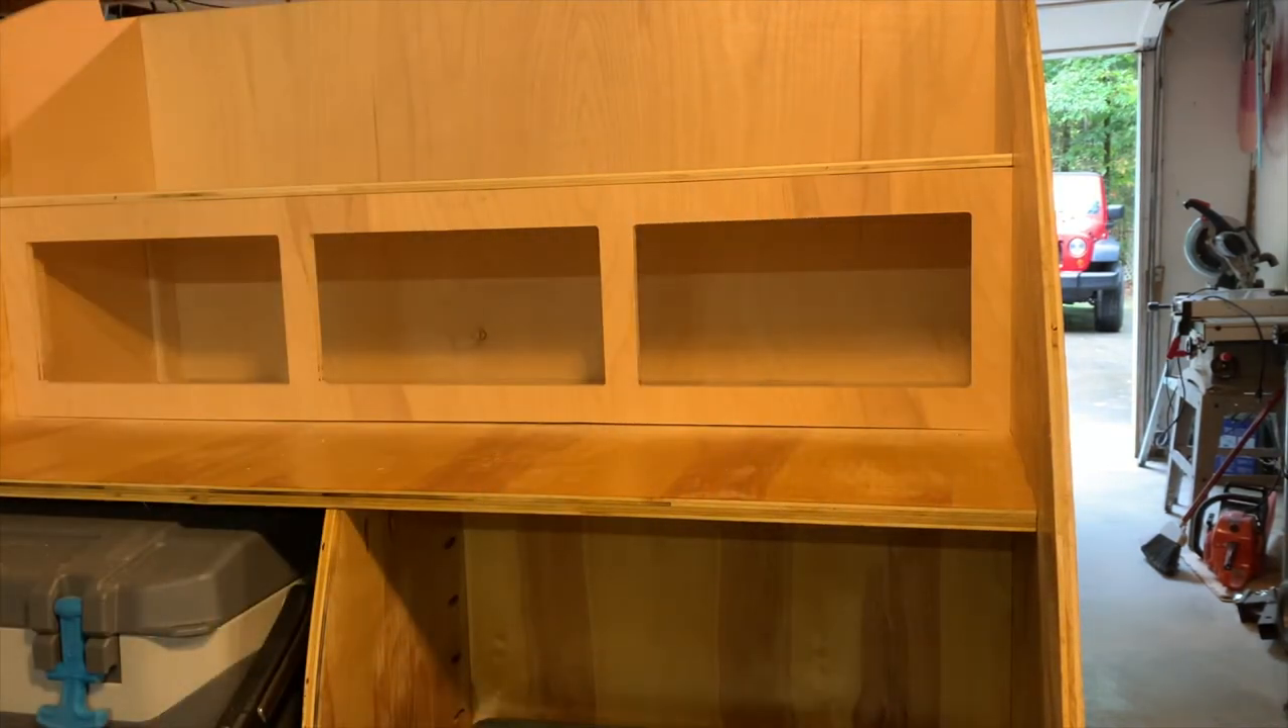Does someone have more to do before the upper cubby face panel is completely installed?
No.